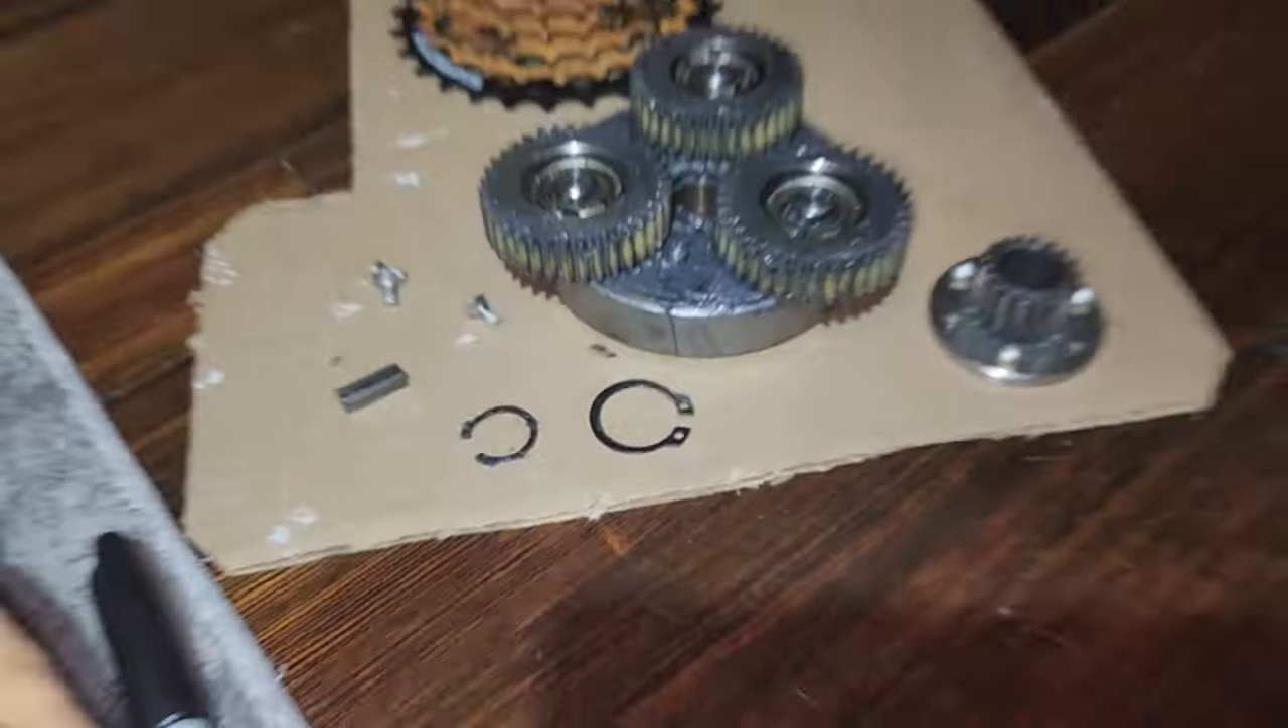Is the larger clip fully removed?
Yes.